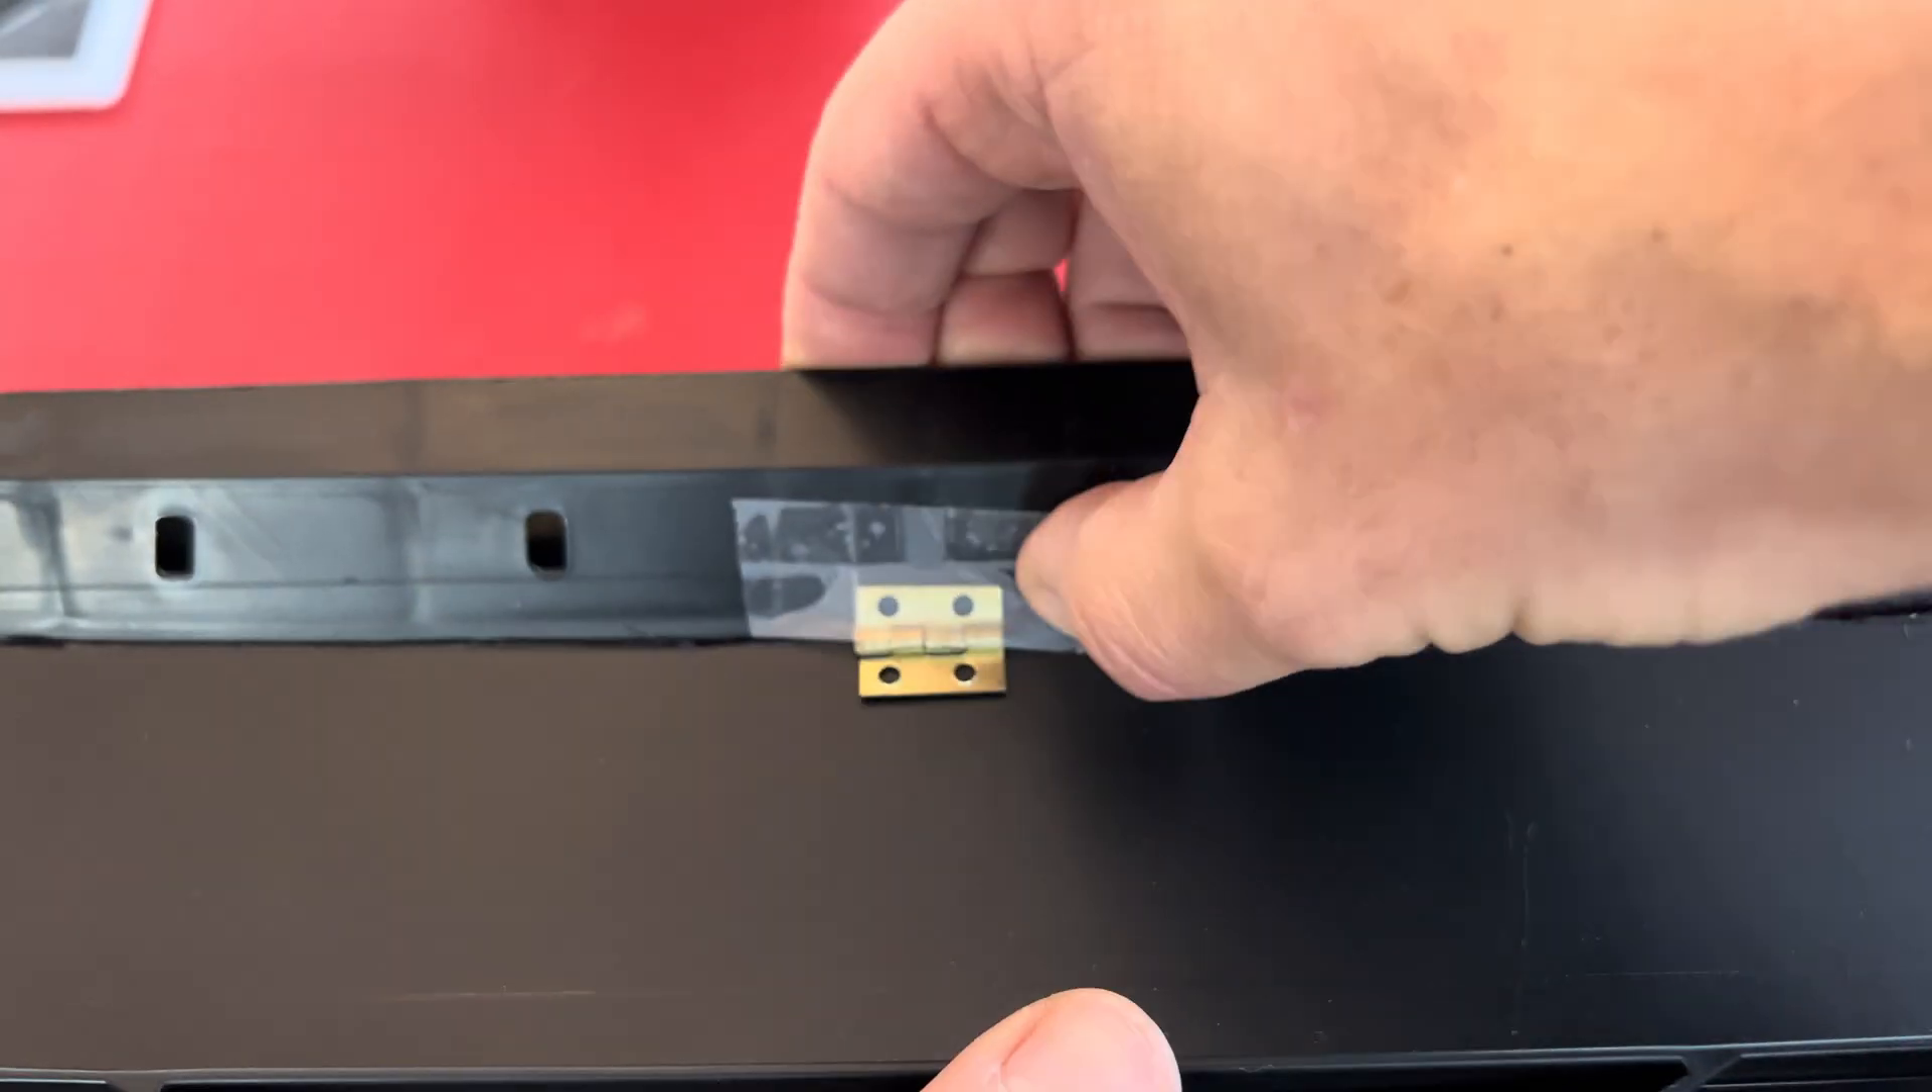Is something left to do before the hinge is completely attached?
Yes.